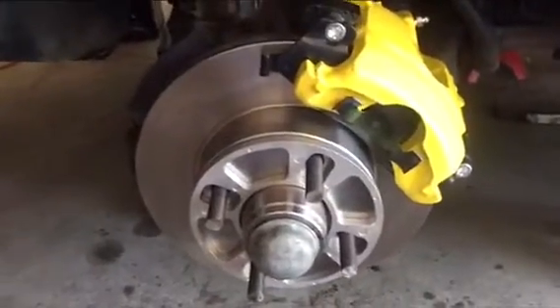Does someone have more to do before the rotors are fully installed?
No.